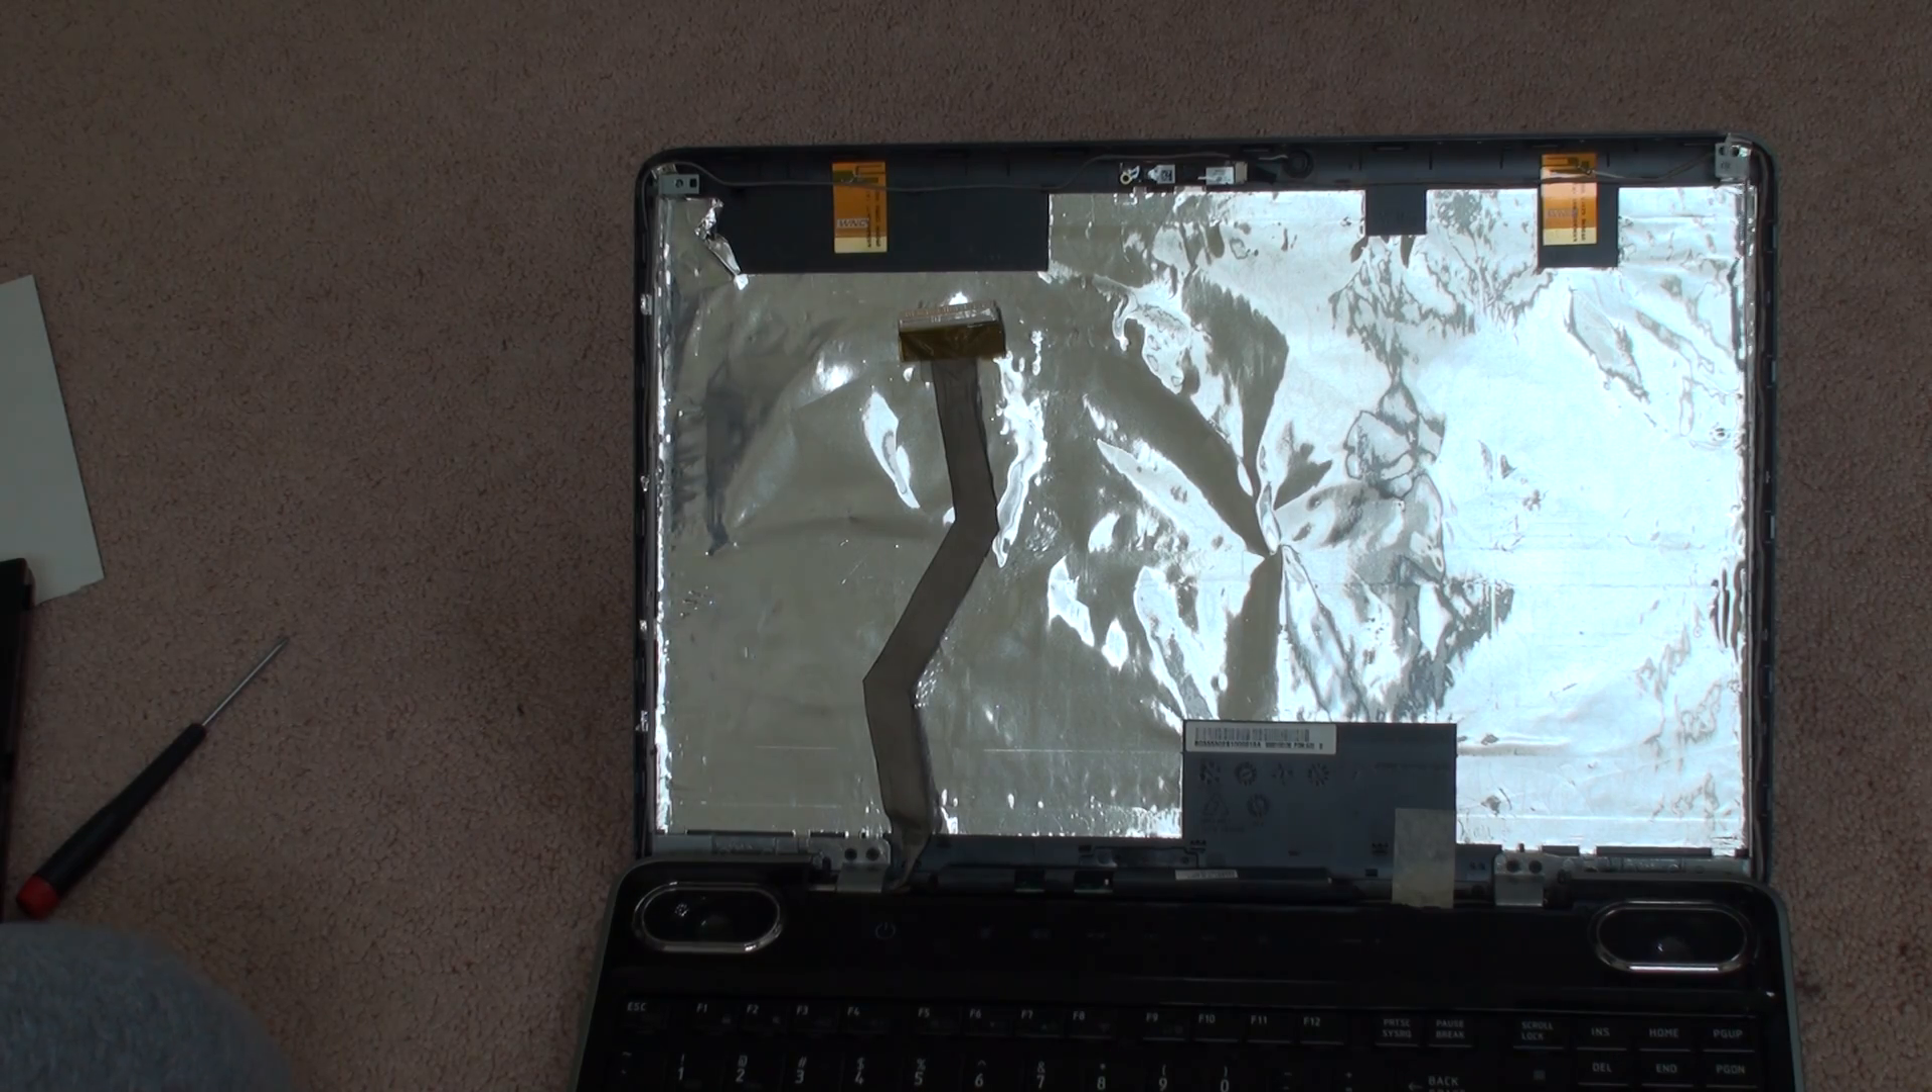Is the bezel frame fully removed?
Yes.